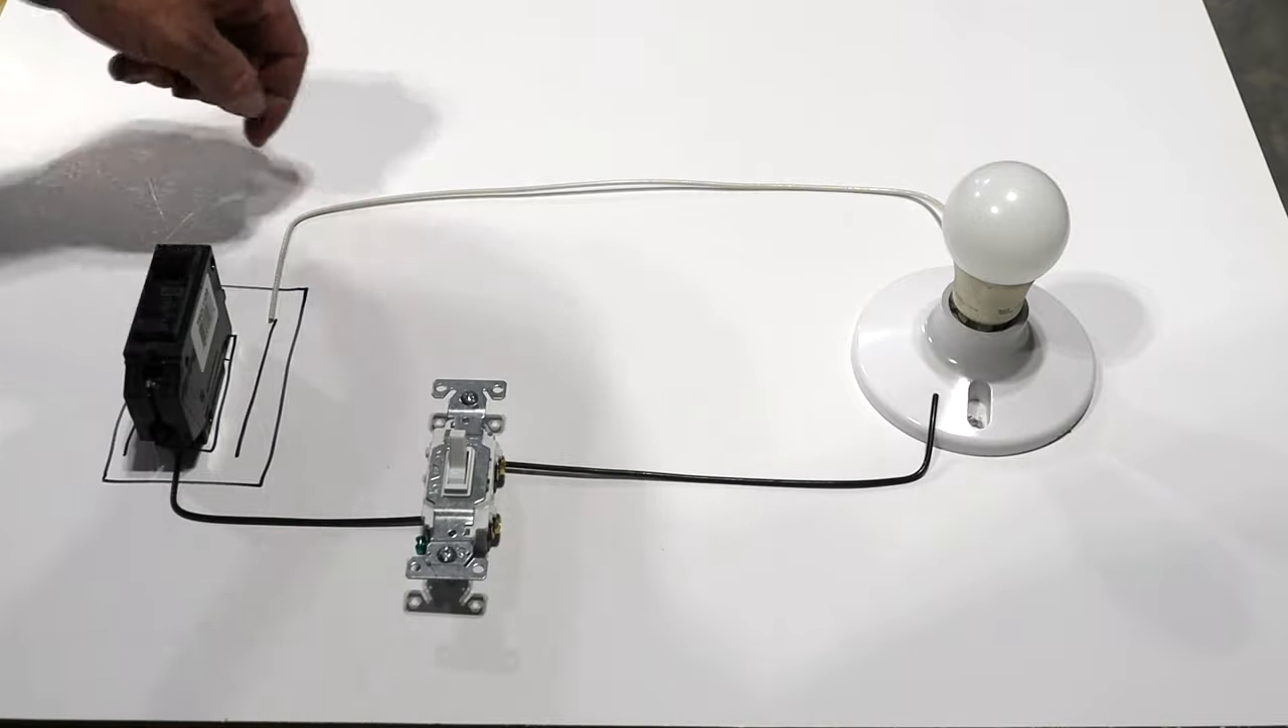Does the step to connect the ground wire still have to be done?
Yes.